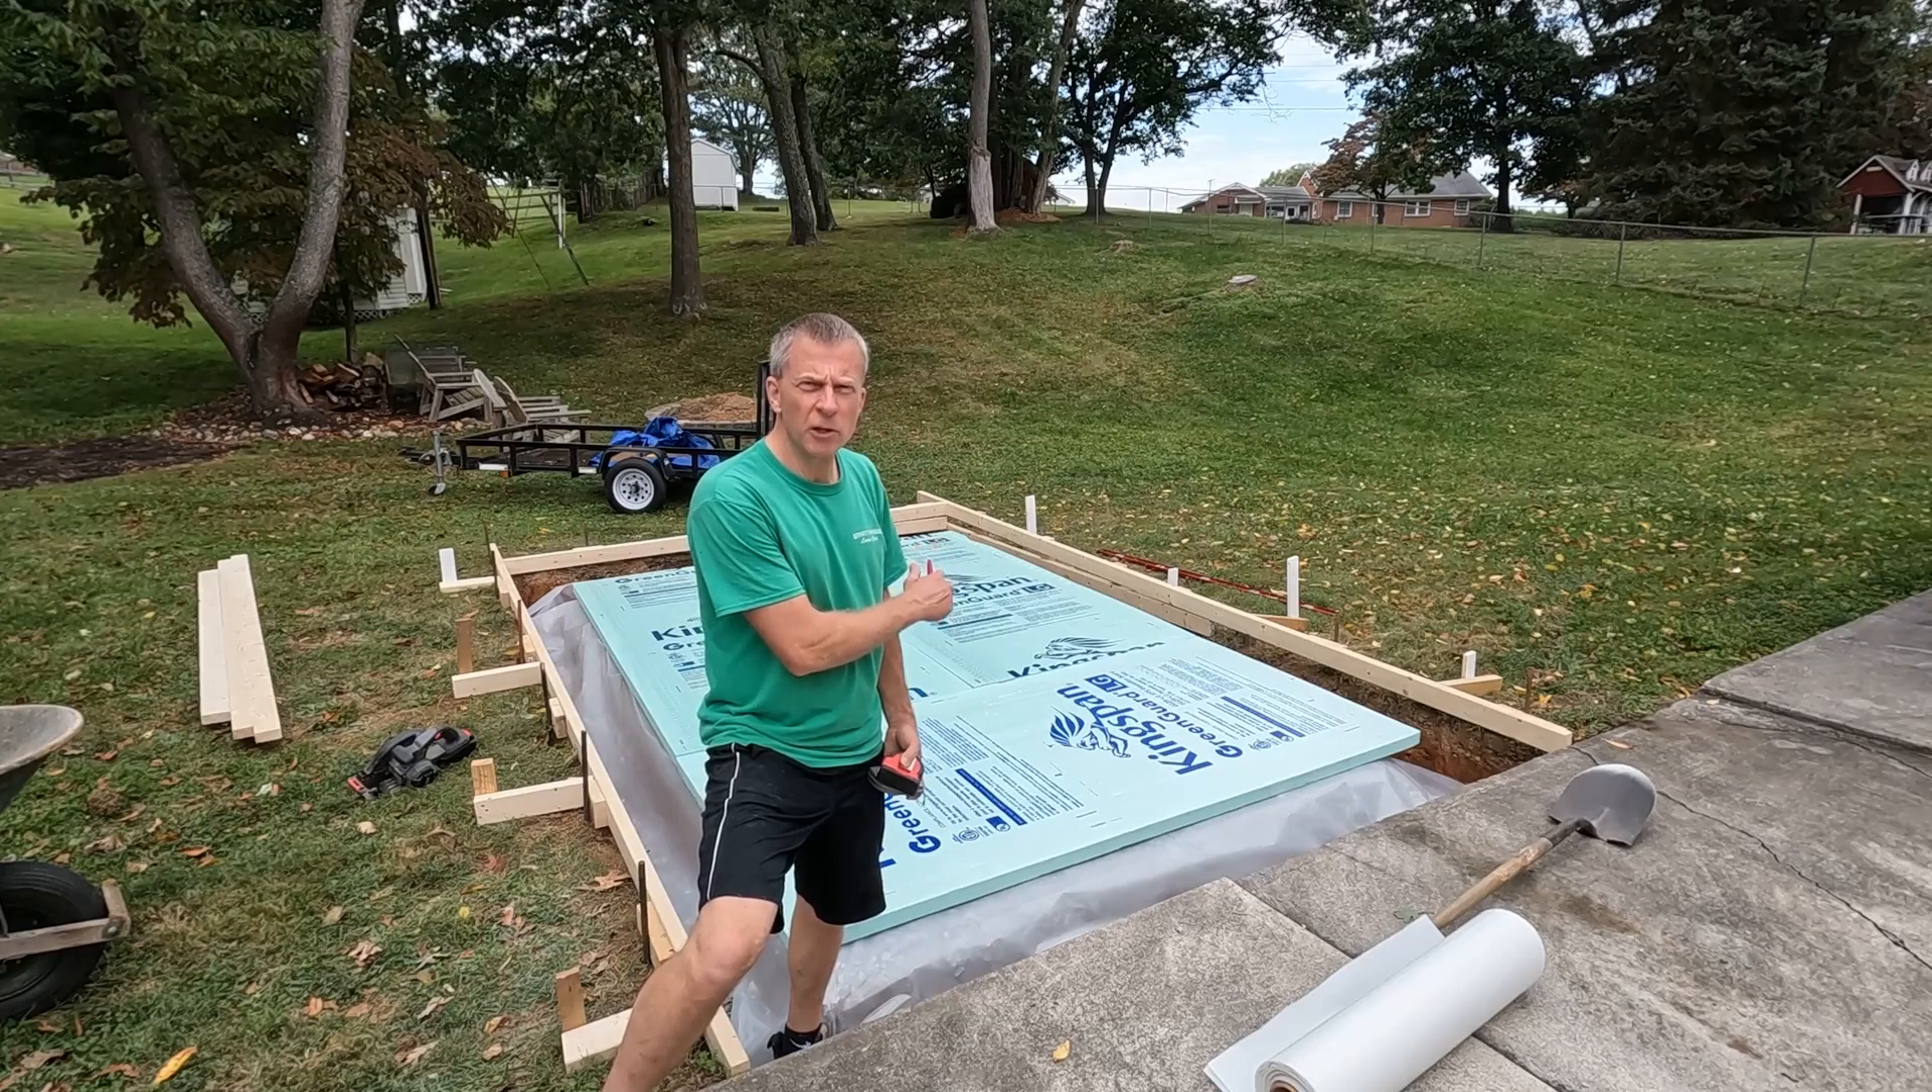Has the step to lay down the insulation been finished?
Yes.